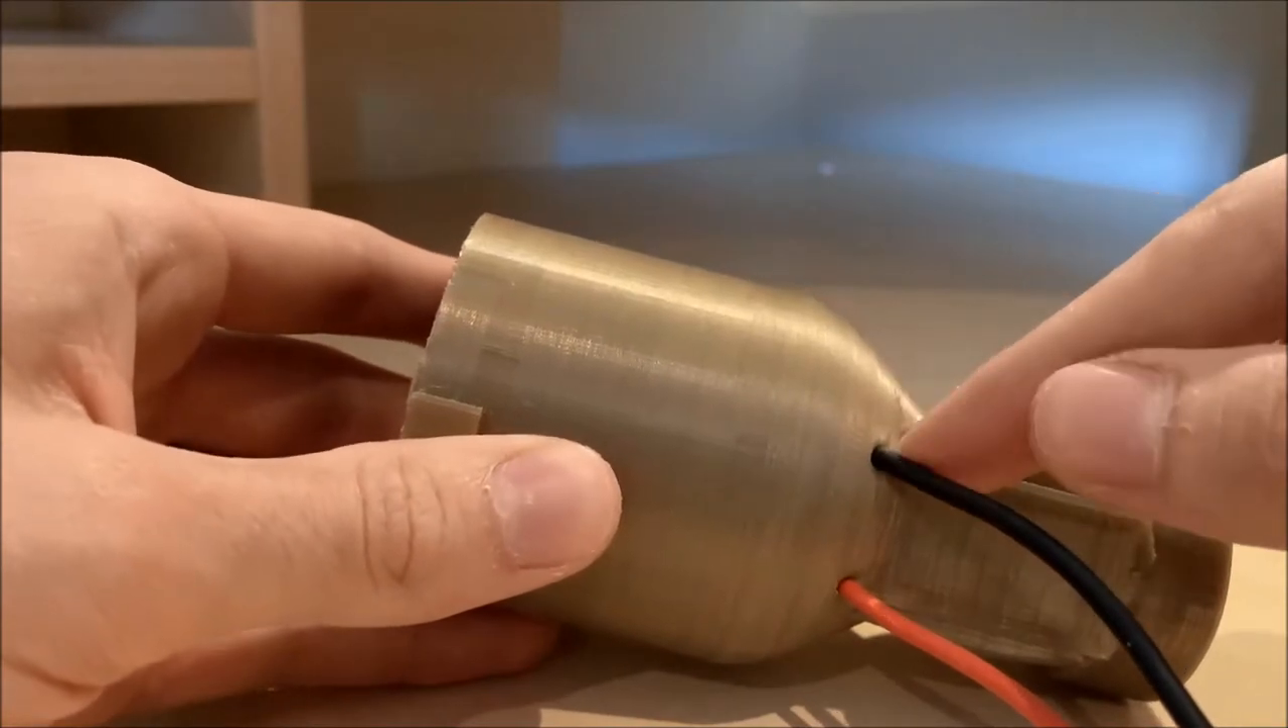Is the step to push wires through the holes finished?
Yes.